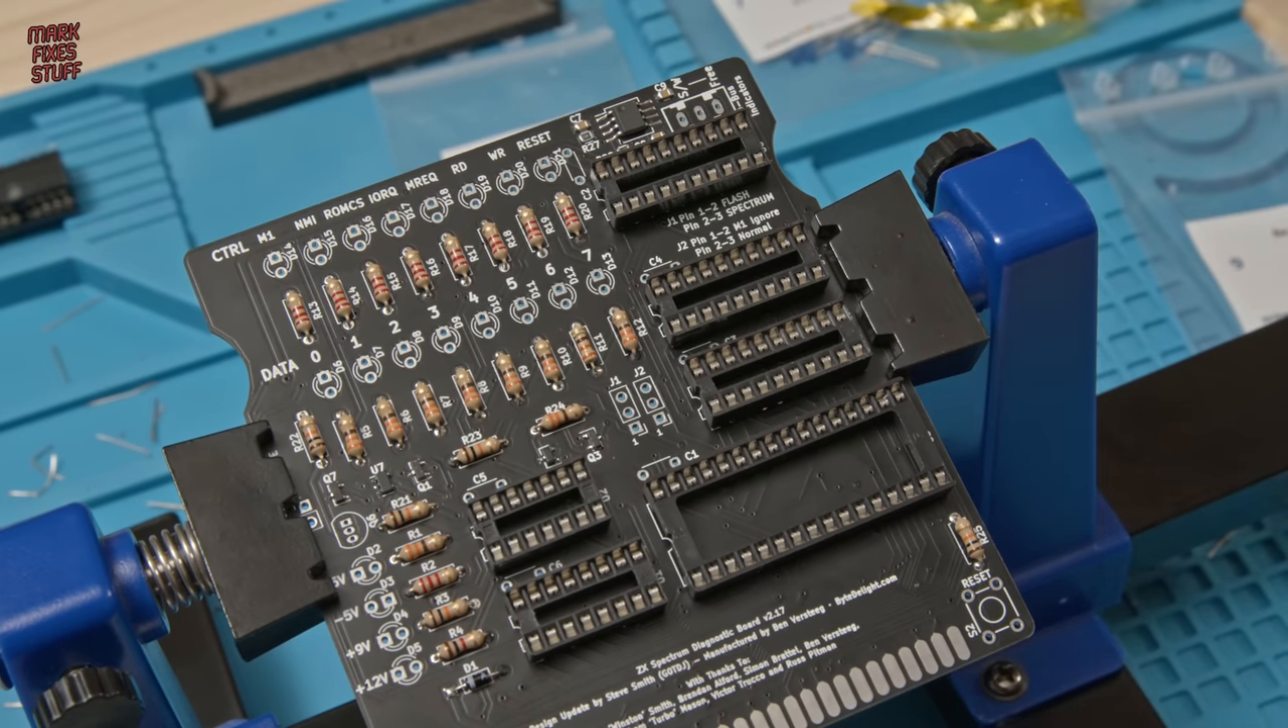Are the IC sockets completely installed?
Yes.